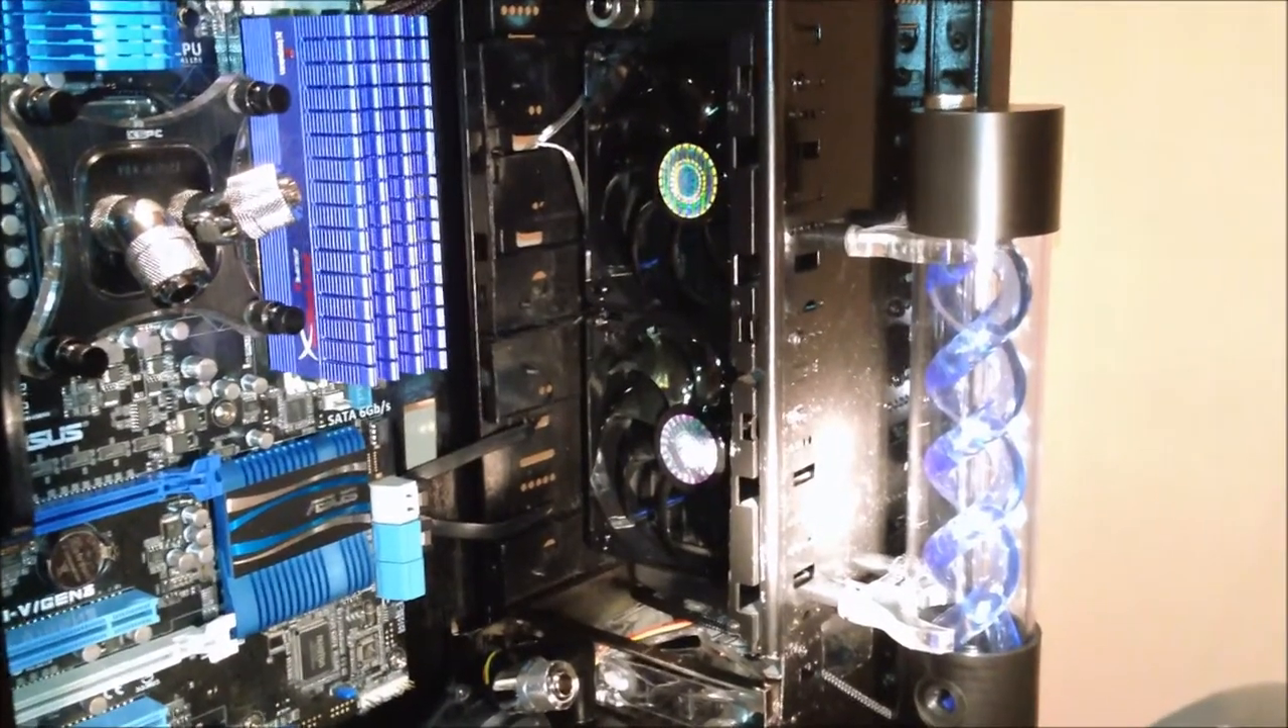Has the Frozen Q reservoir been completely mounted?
Yes.